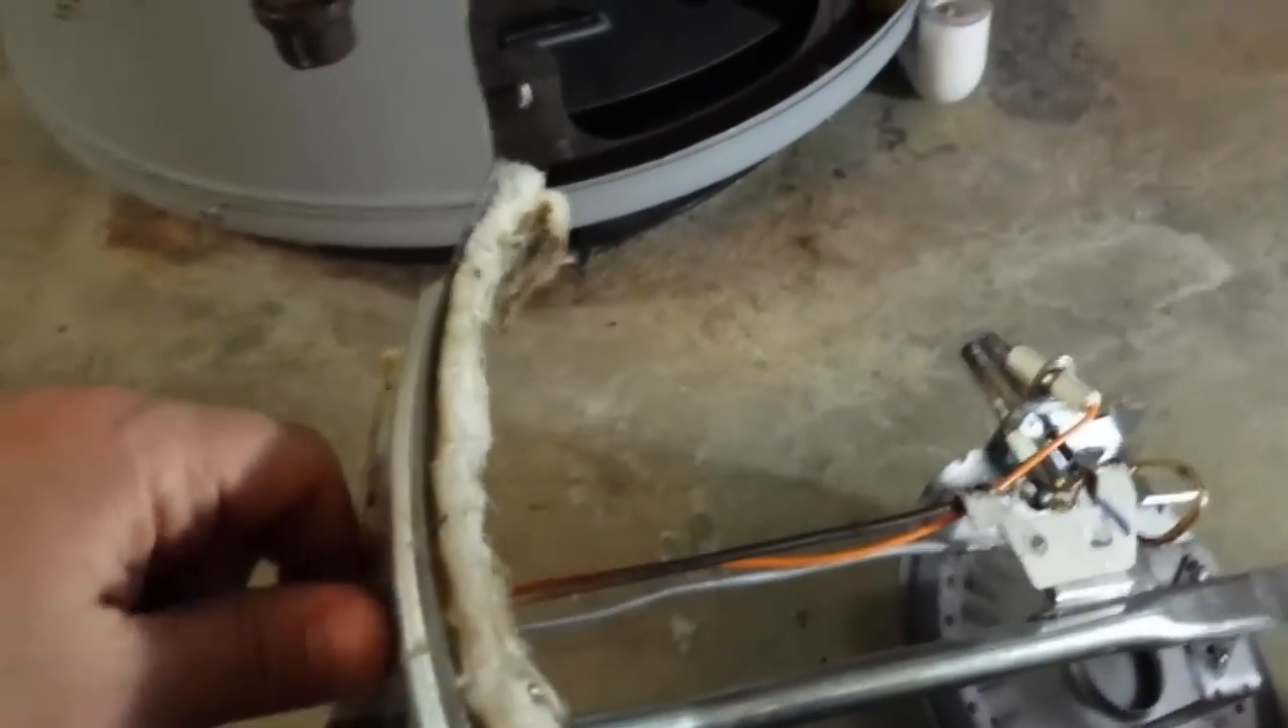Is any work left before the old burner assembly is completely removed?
No.